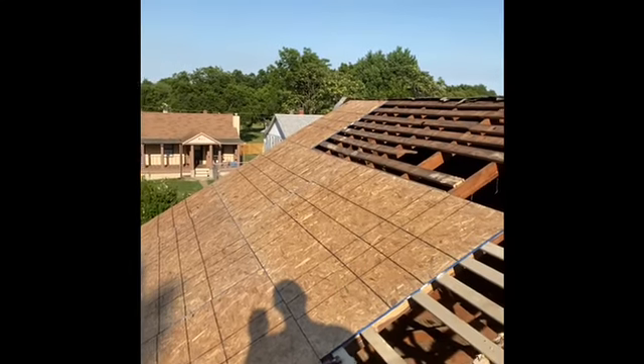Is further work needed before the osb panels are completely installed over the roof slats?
Yes.